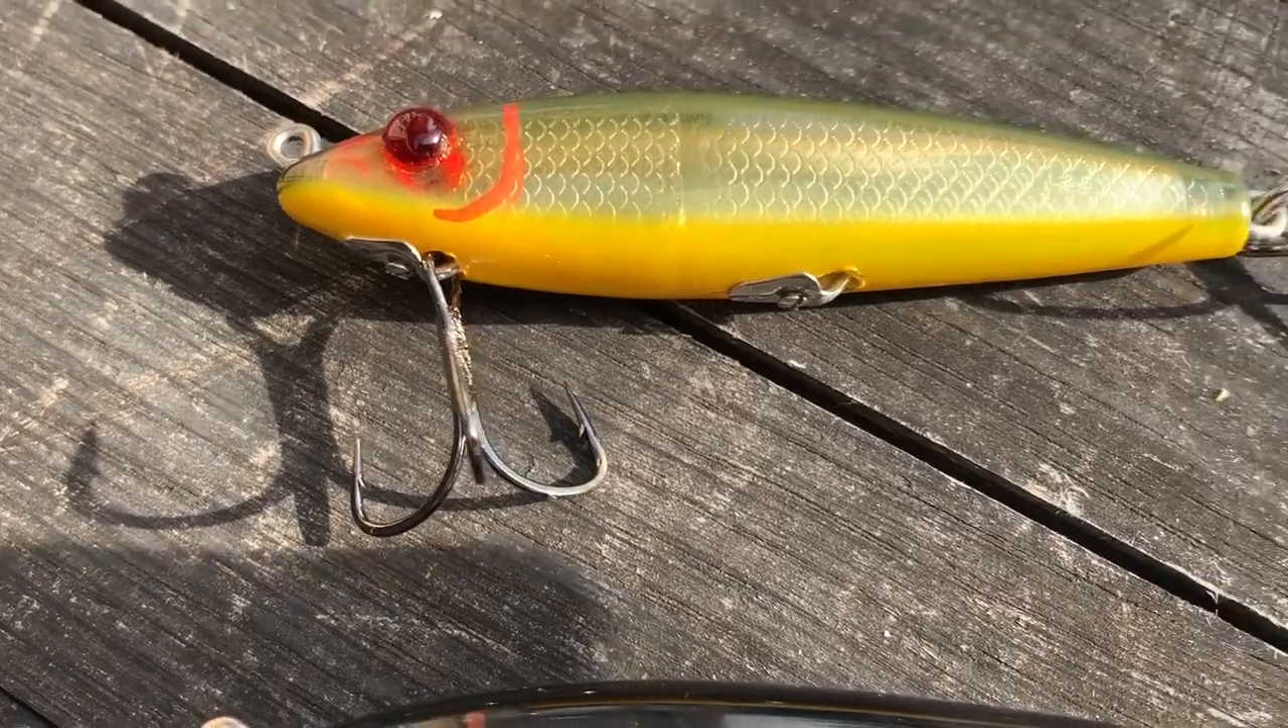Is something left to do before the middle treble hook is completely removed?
No.